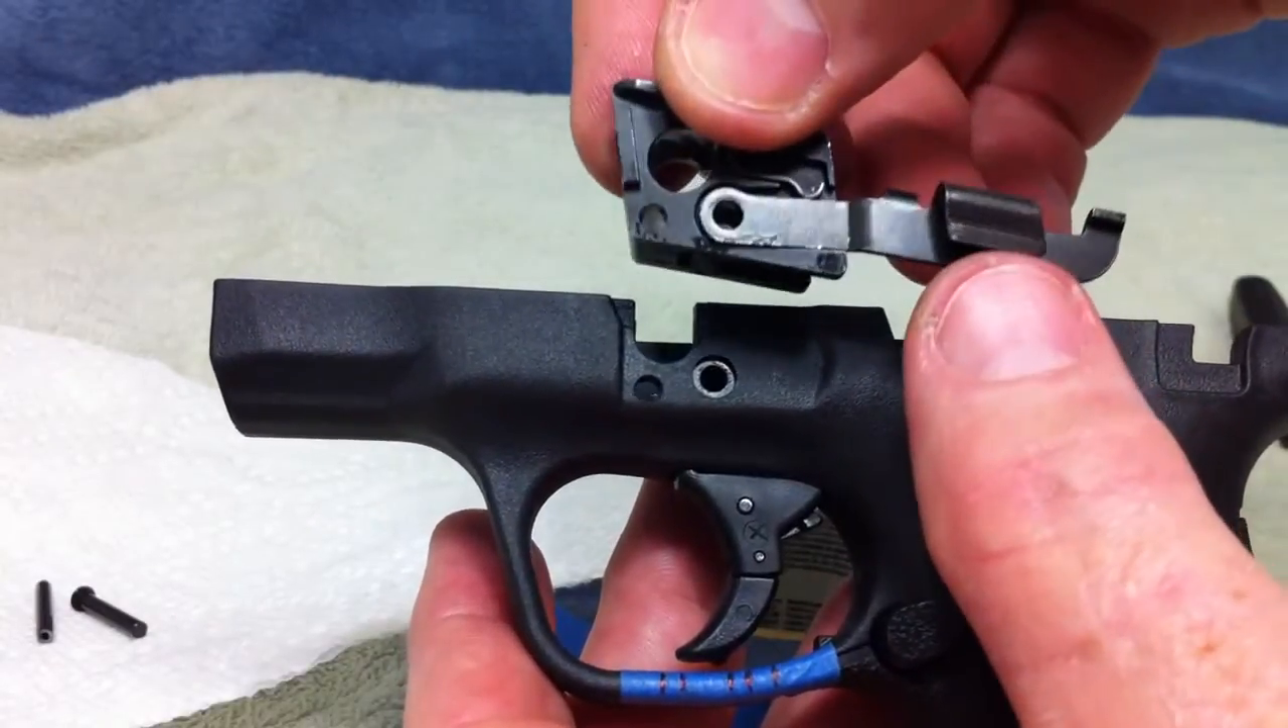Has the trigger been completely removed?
No.